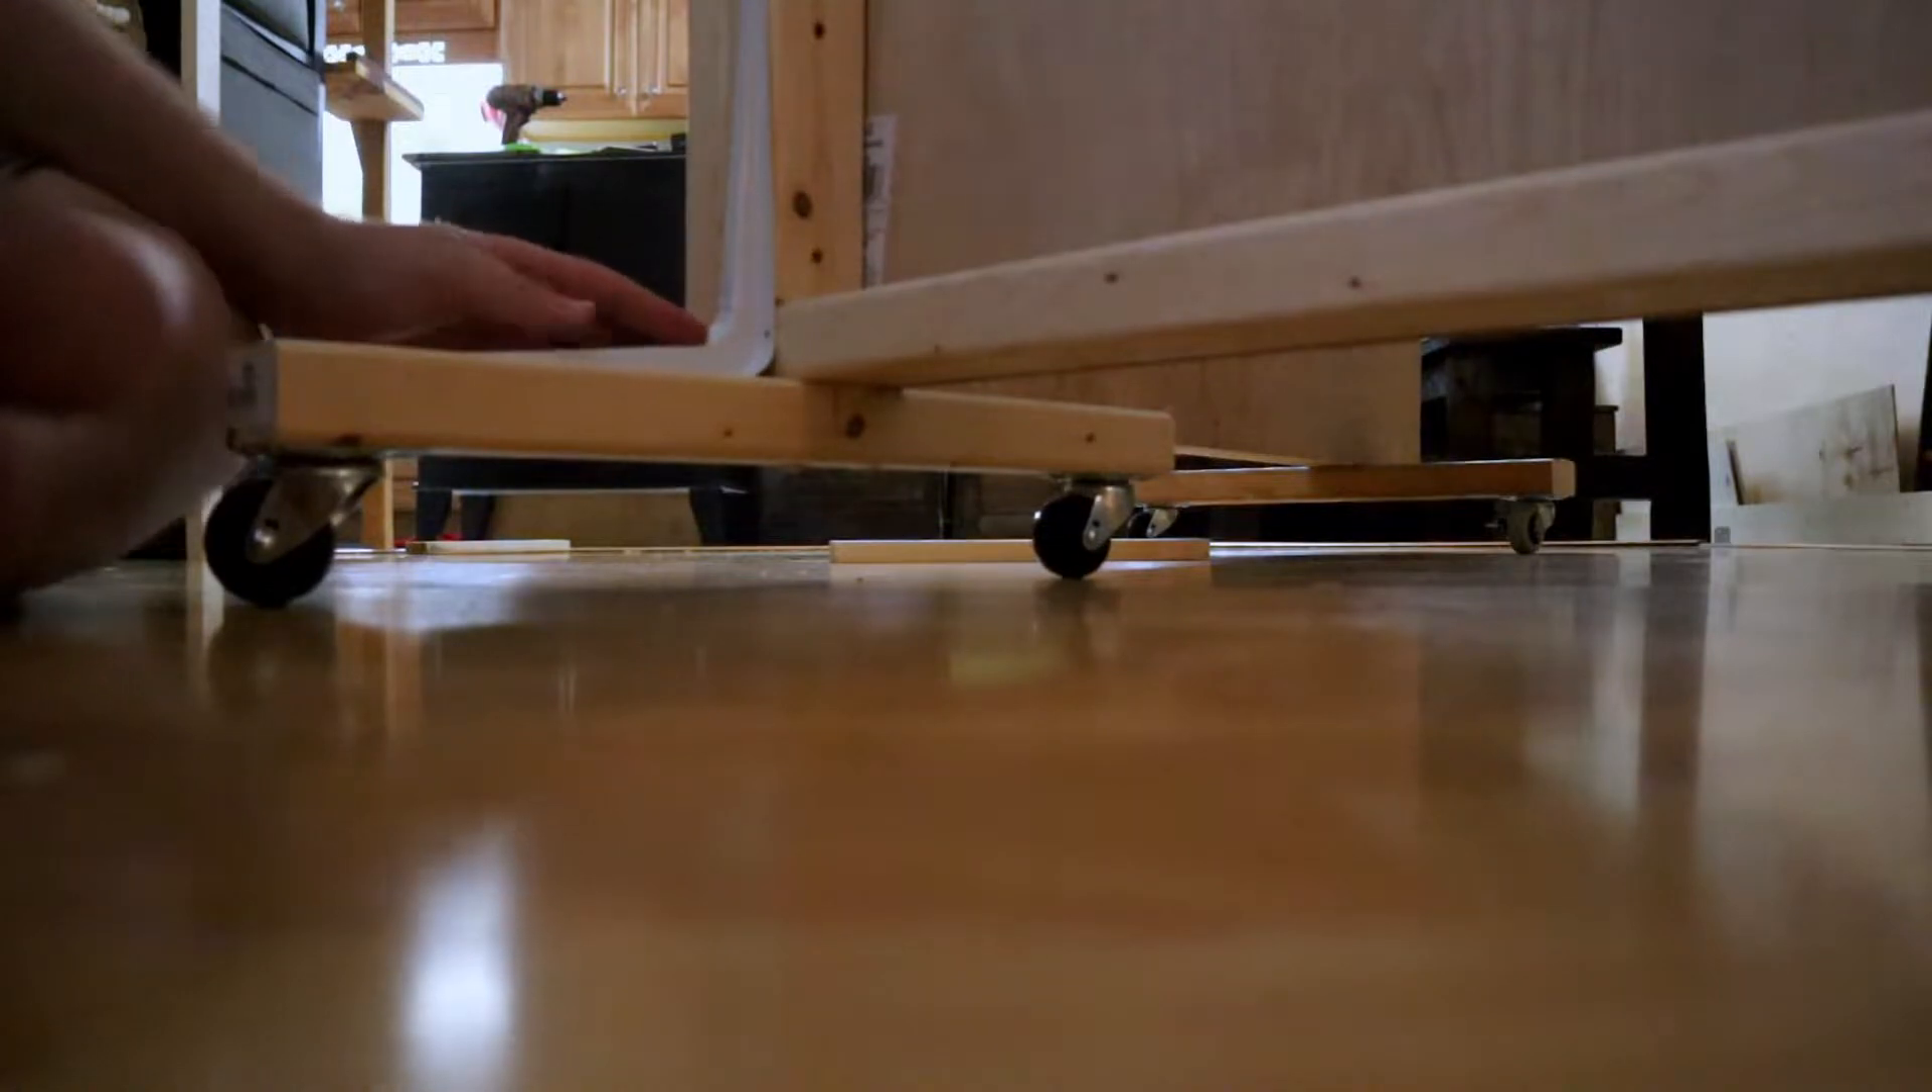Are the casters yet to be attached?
No.